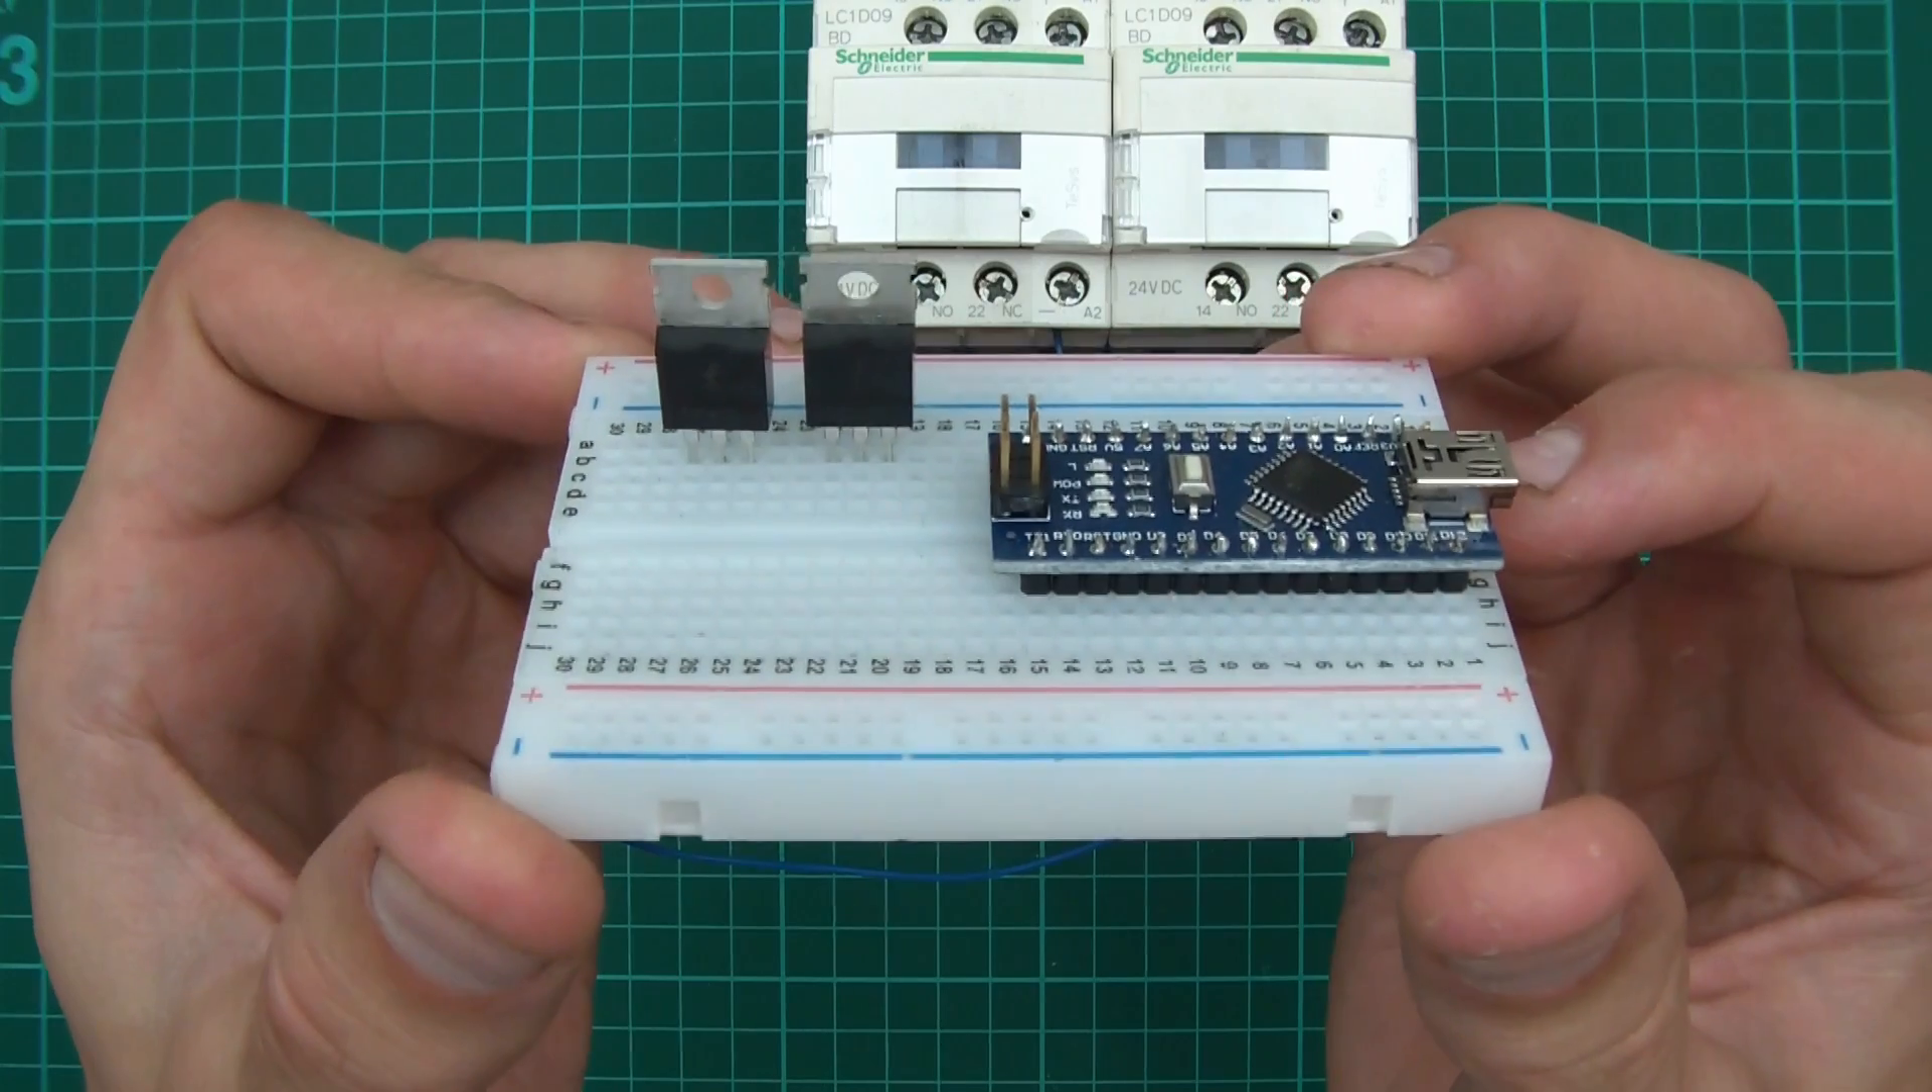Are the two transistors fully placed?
Yes.